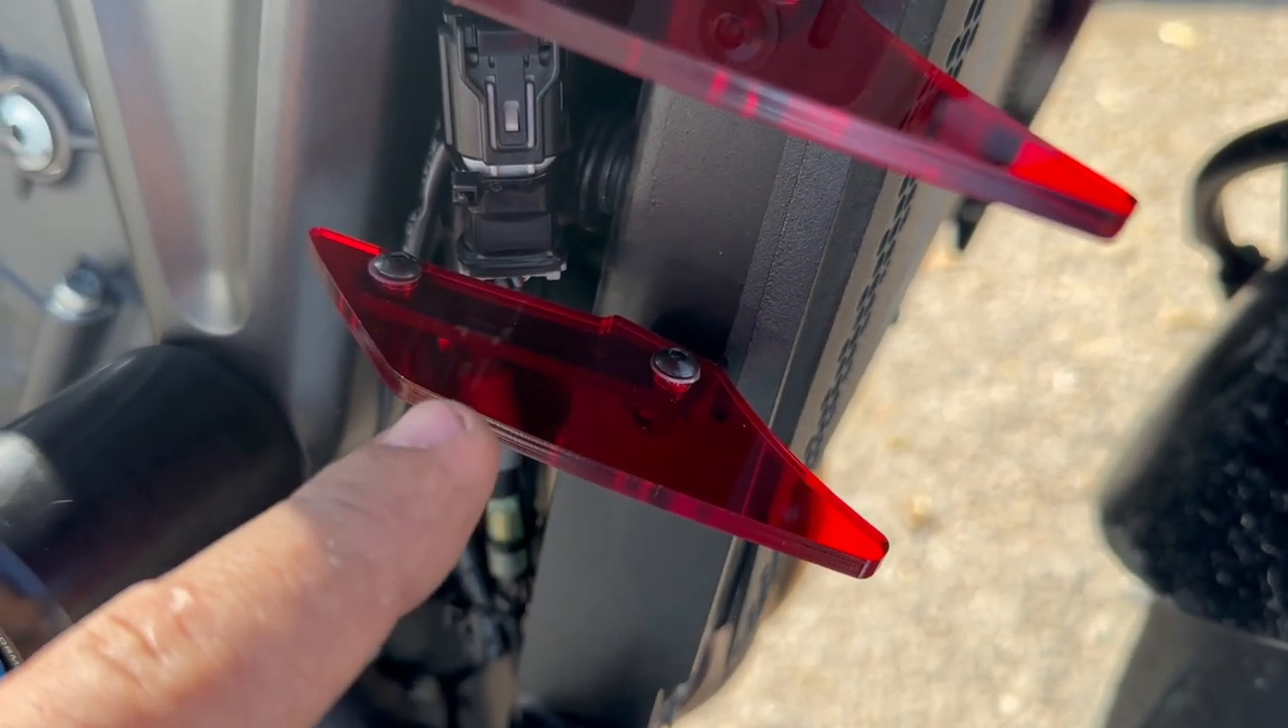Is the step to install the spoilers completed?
Yes.